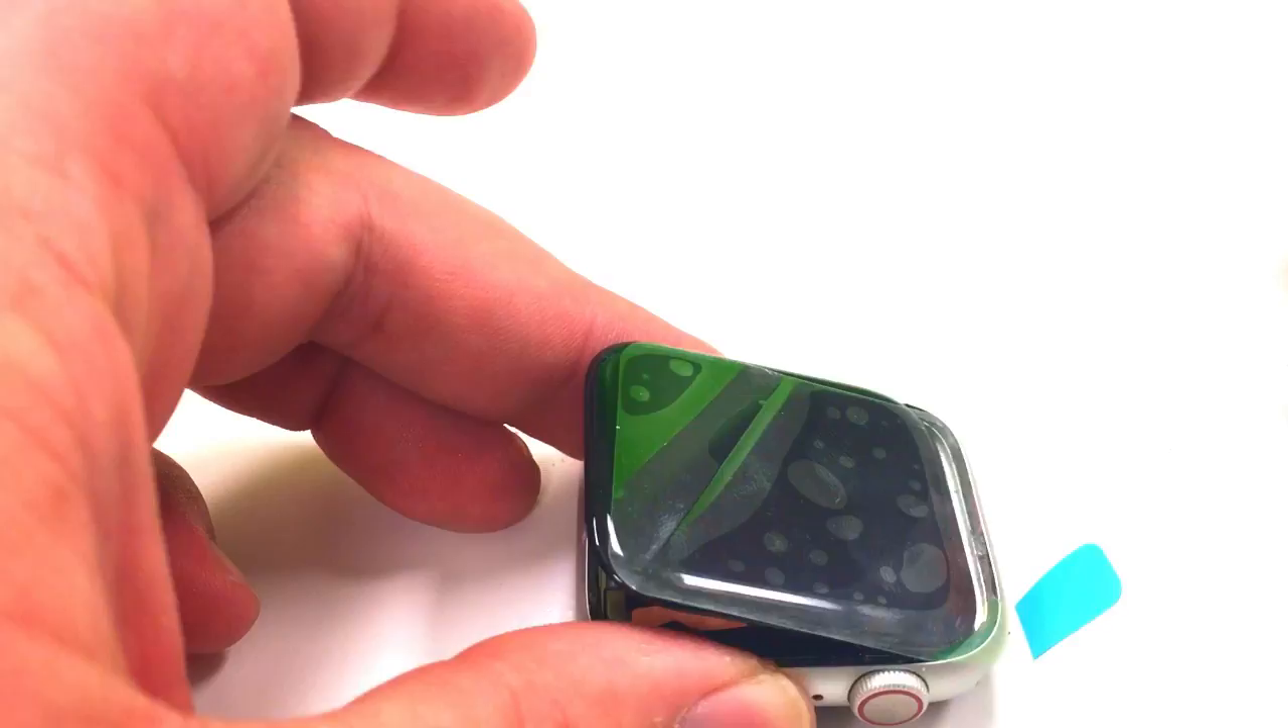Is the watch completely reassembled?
No.